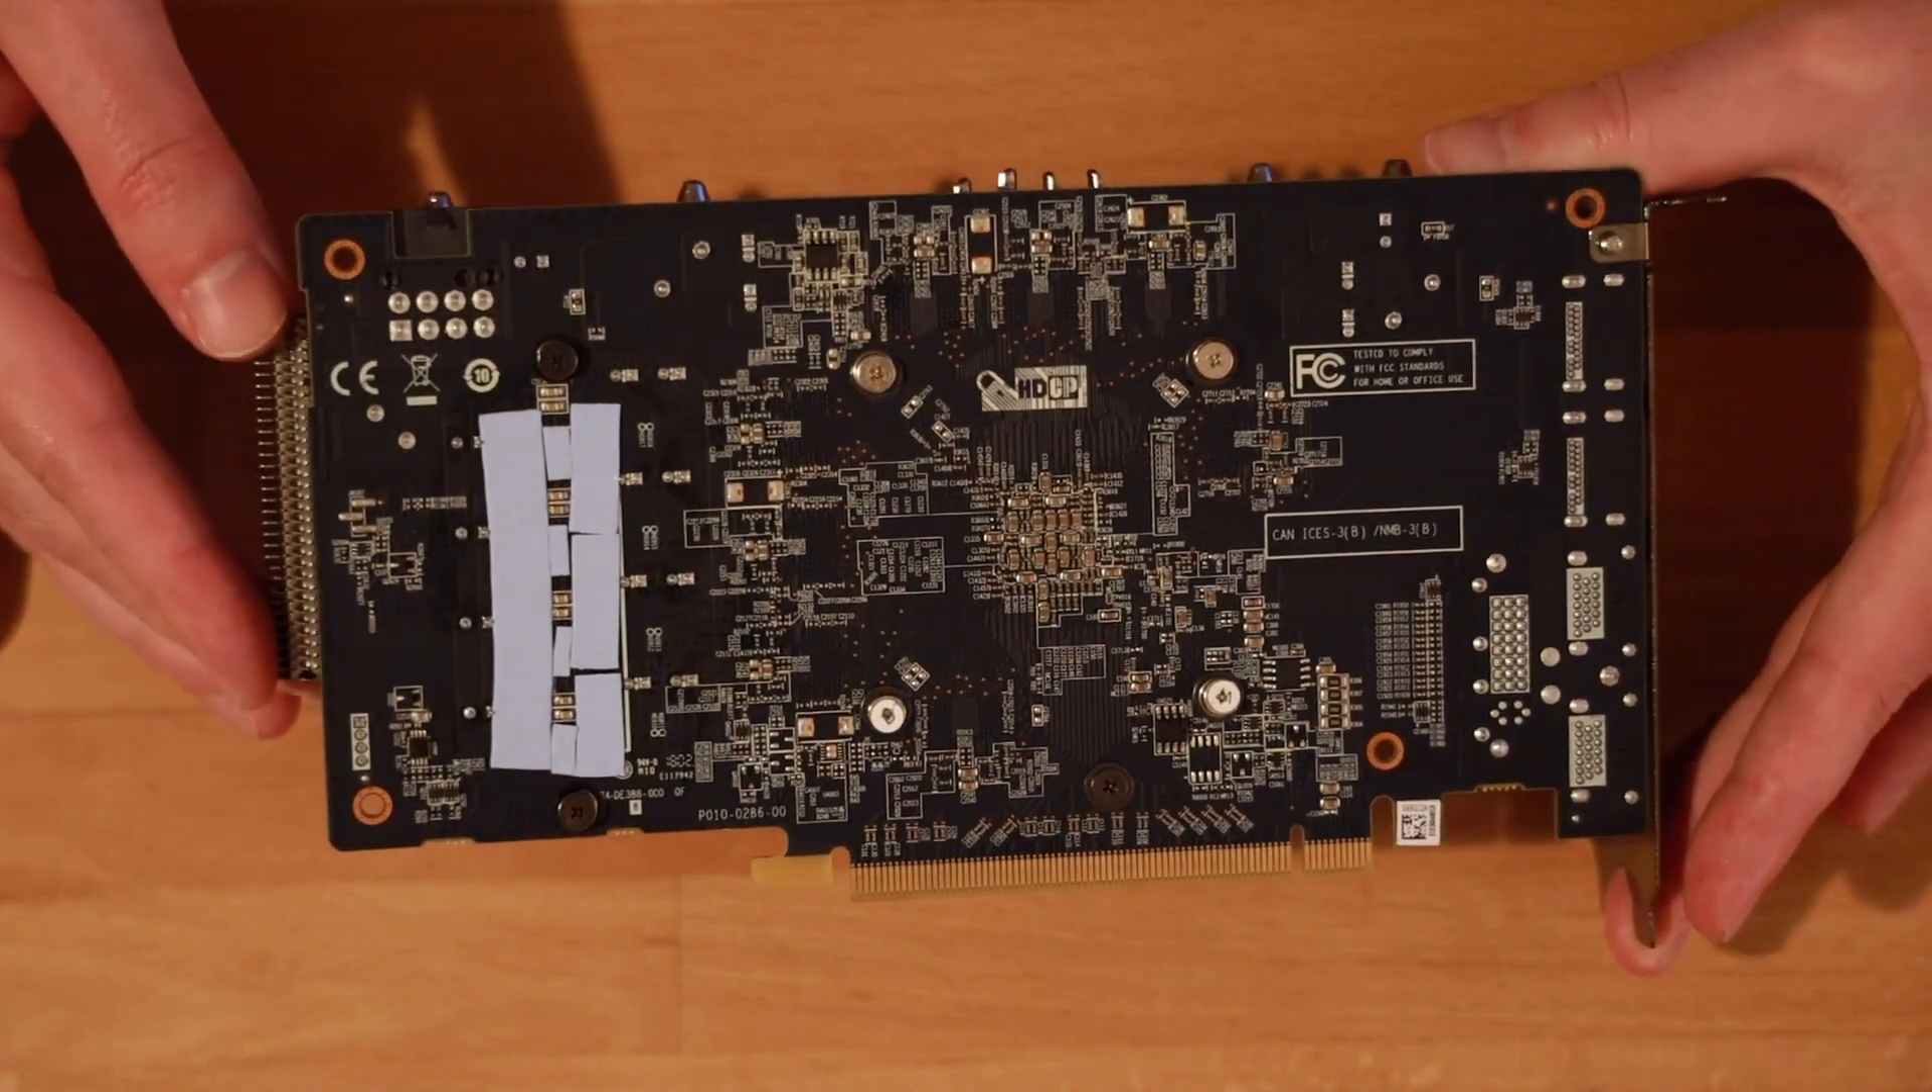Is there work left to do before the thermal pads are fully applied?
No.